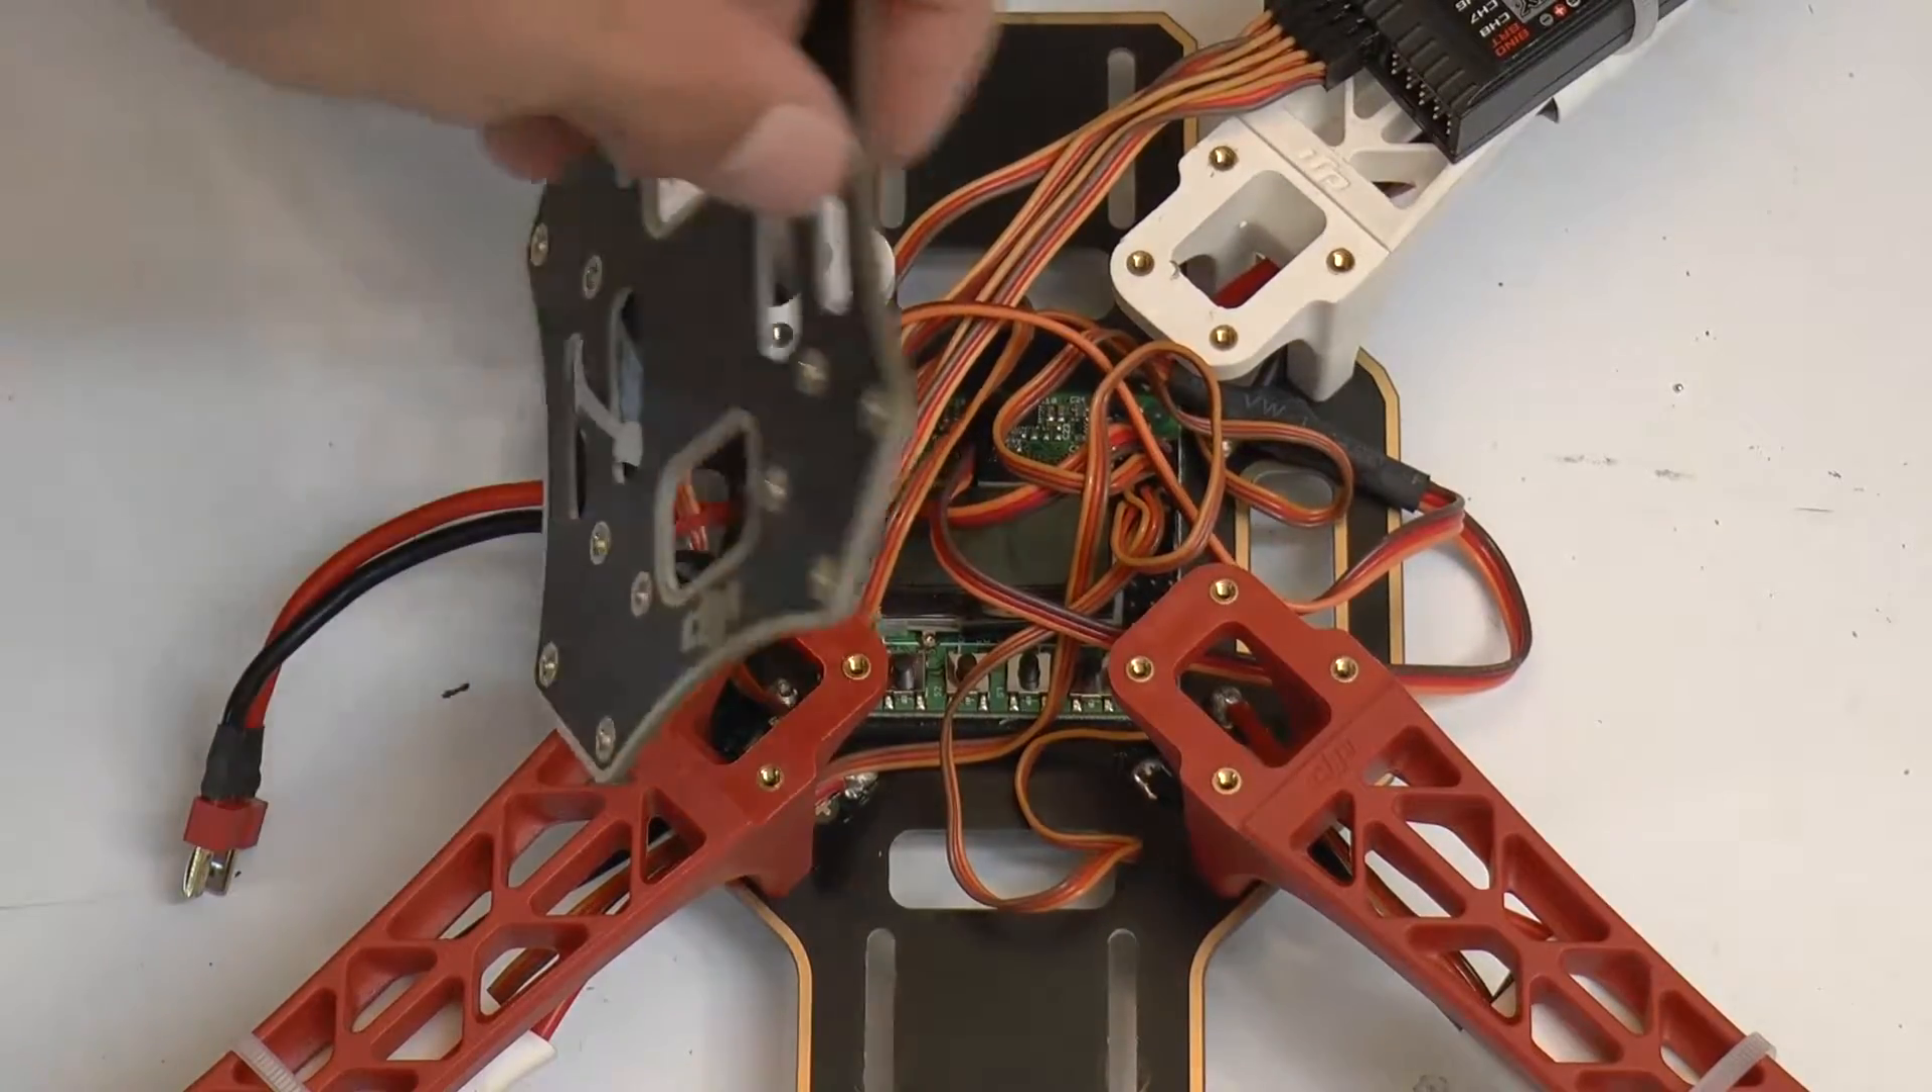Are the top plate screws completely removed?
Yes.